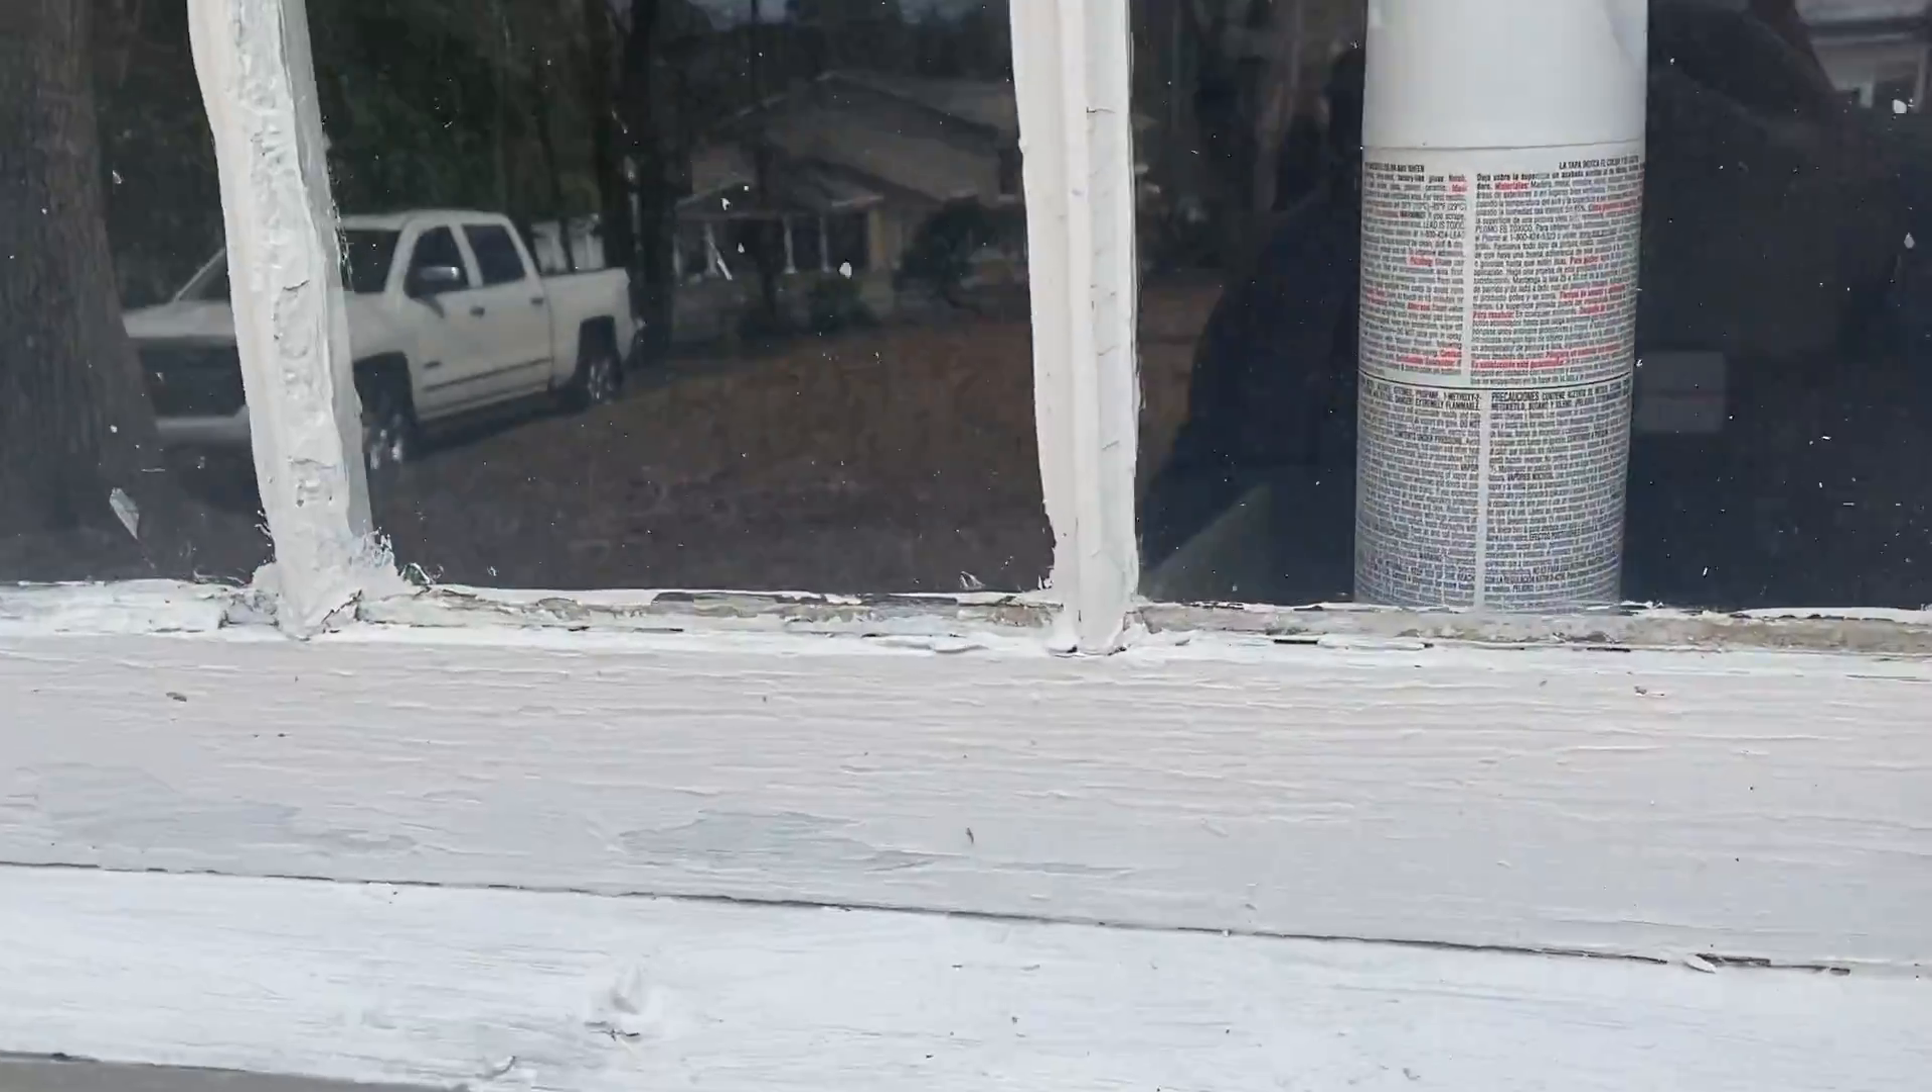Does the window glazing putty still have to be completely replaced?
Yes.